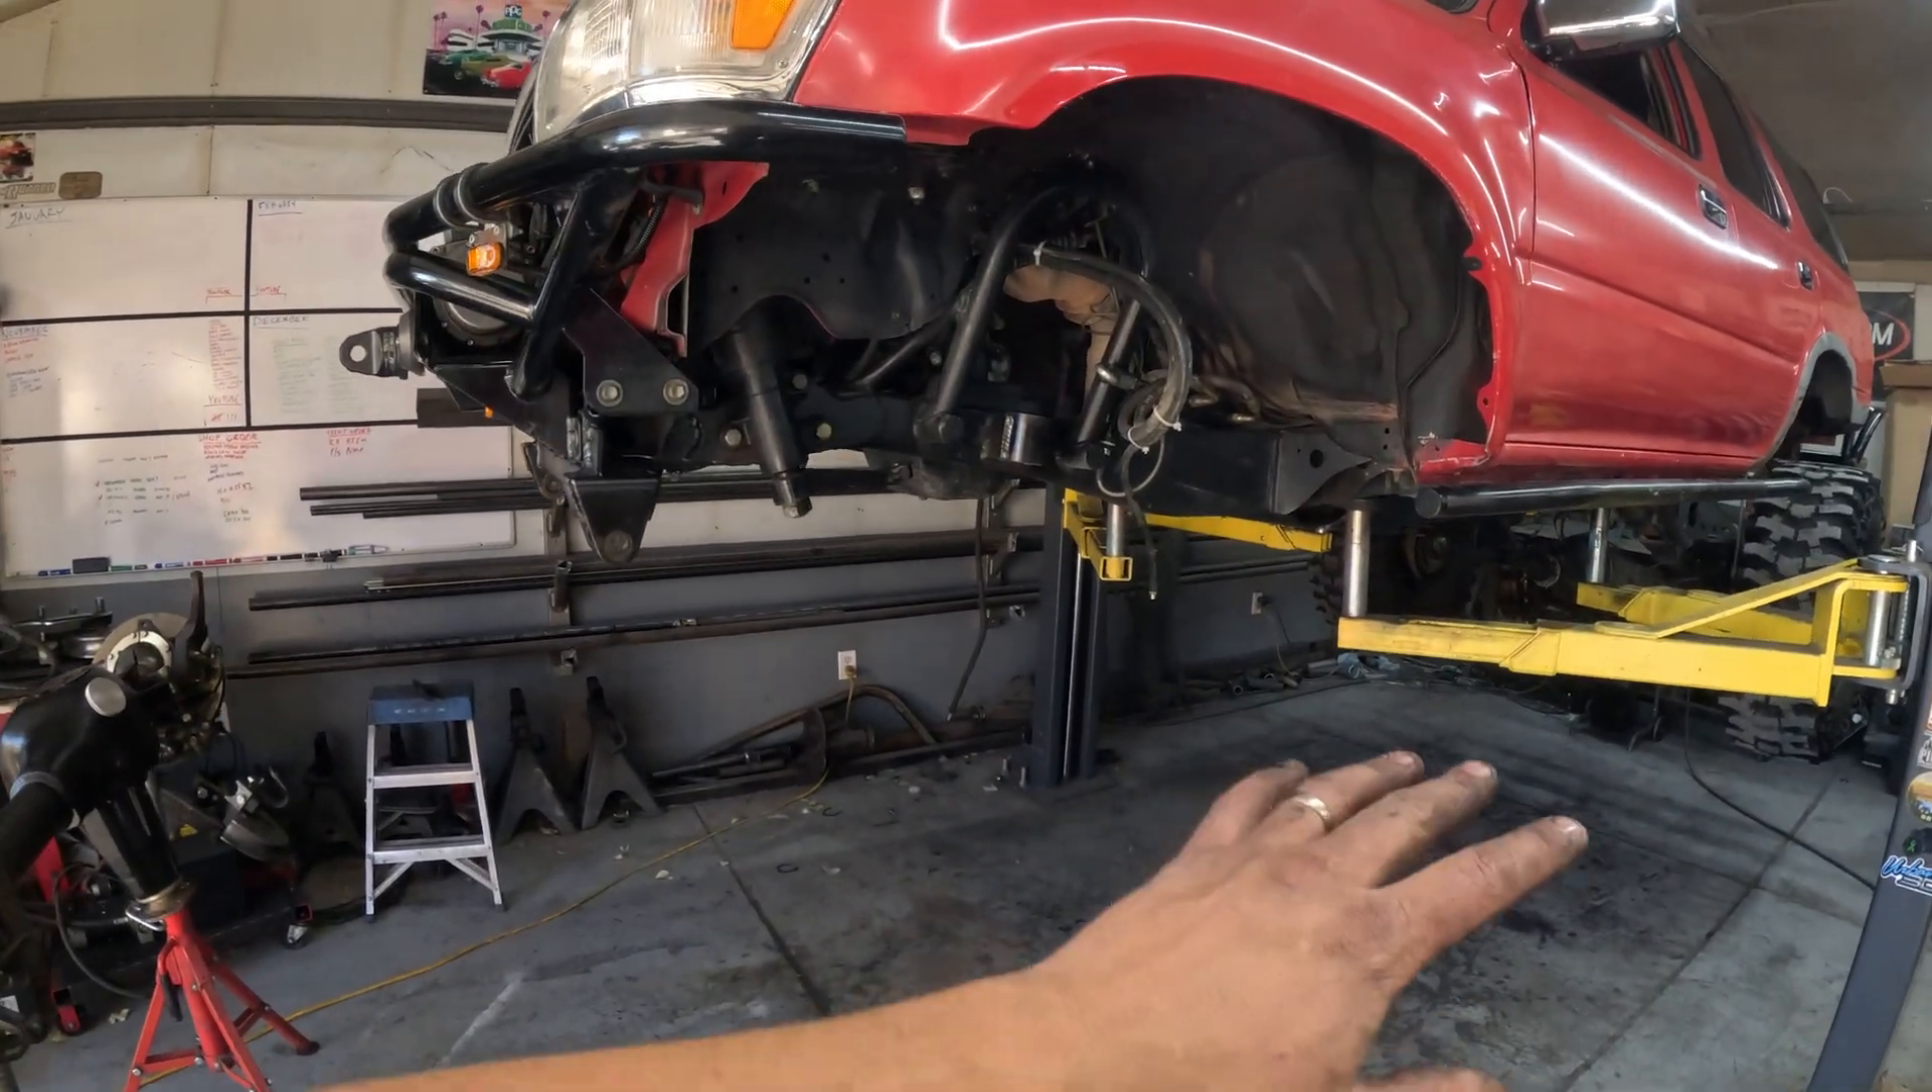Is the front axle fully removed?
Yes.